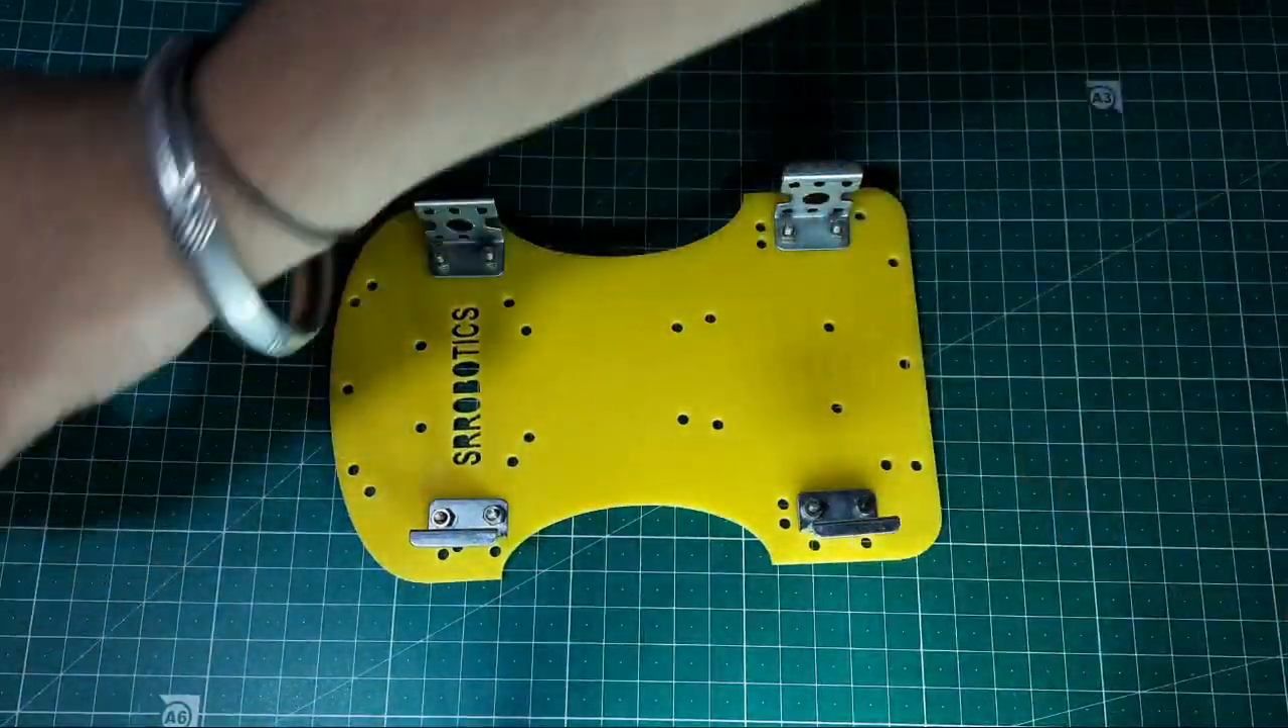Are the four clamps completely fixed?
Yes.